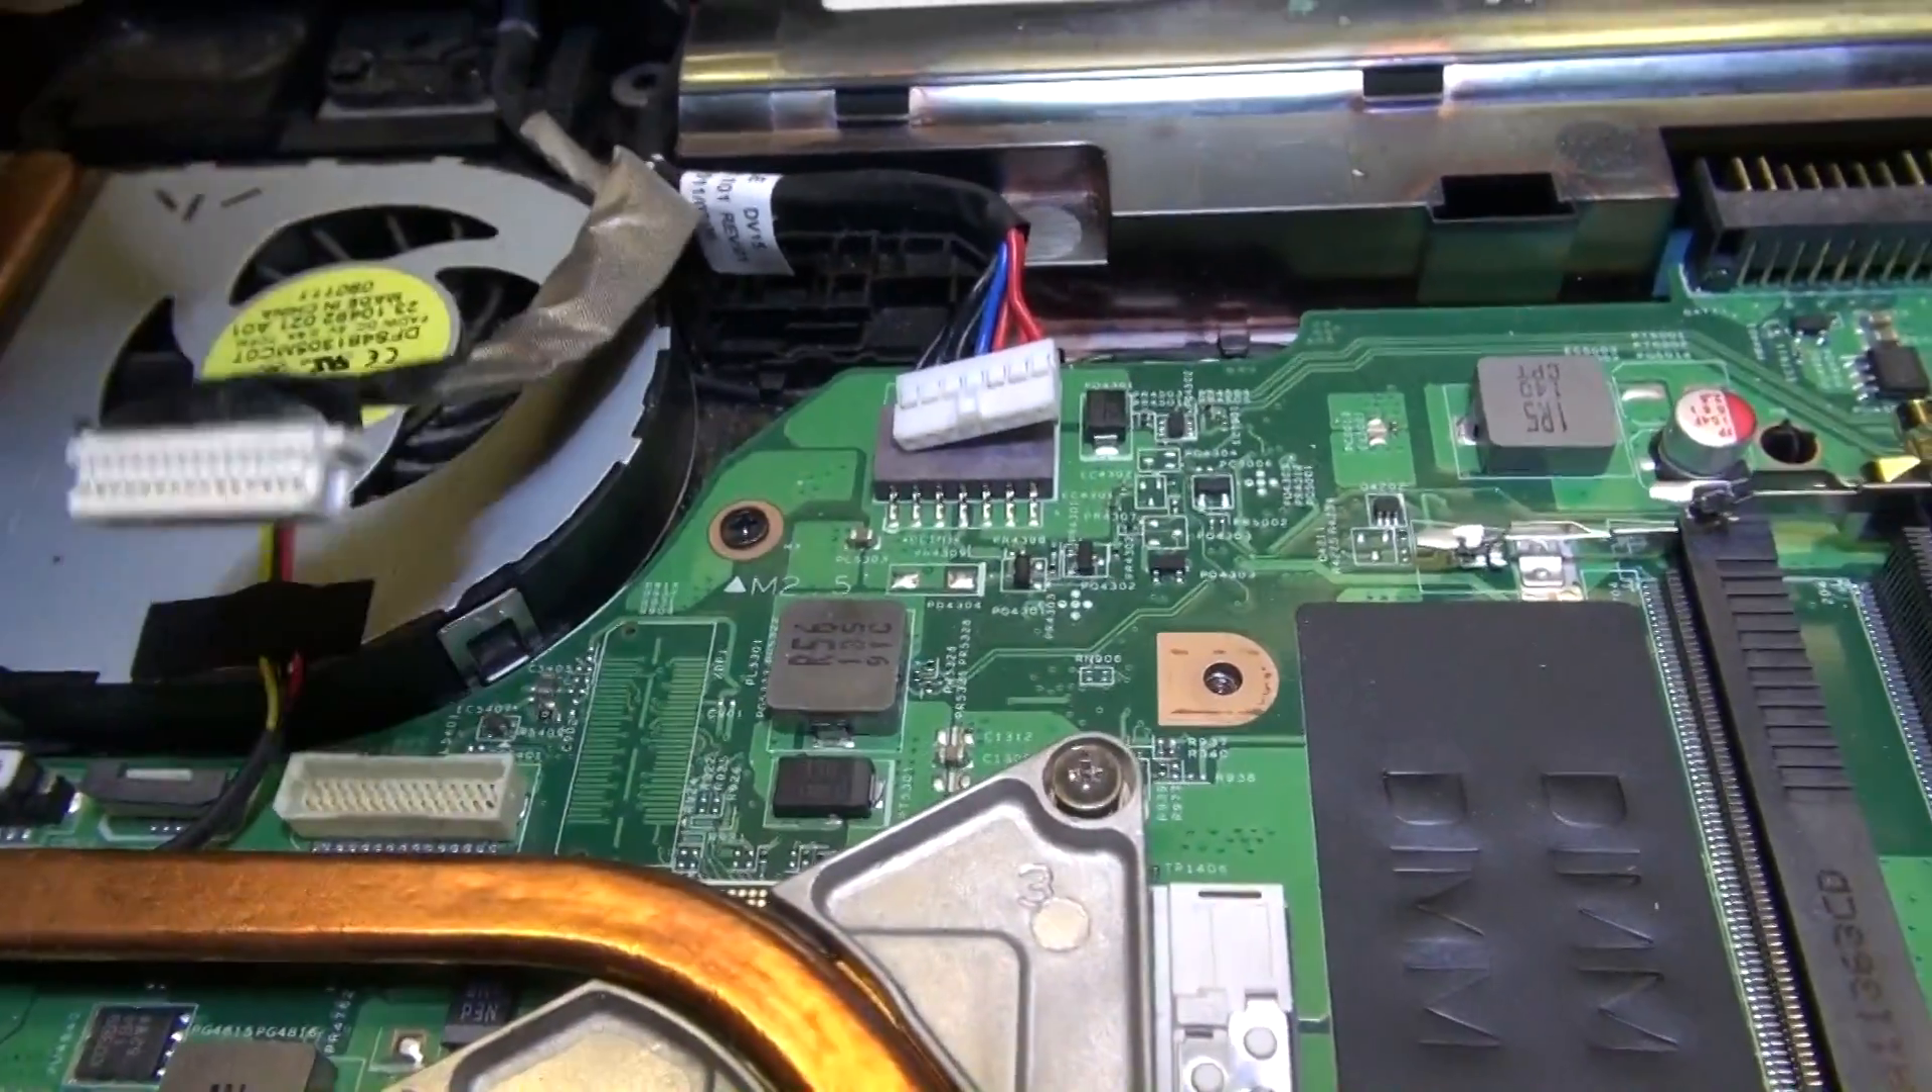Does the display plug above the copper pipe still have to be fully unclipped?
No.